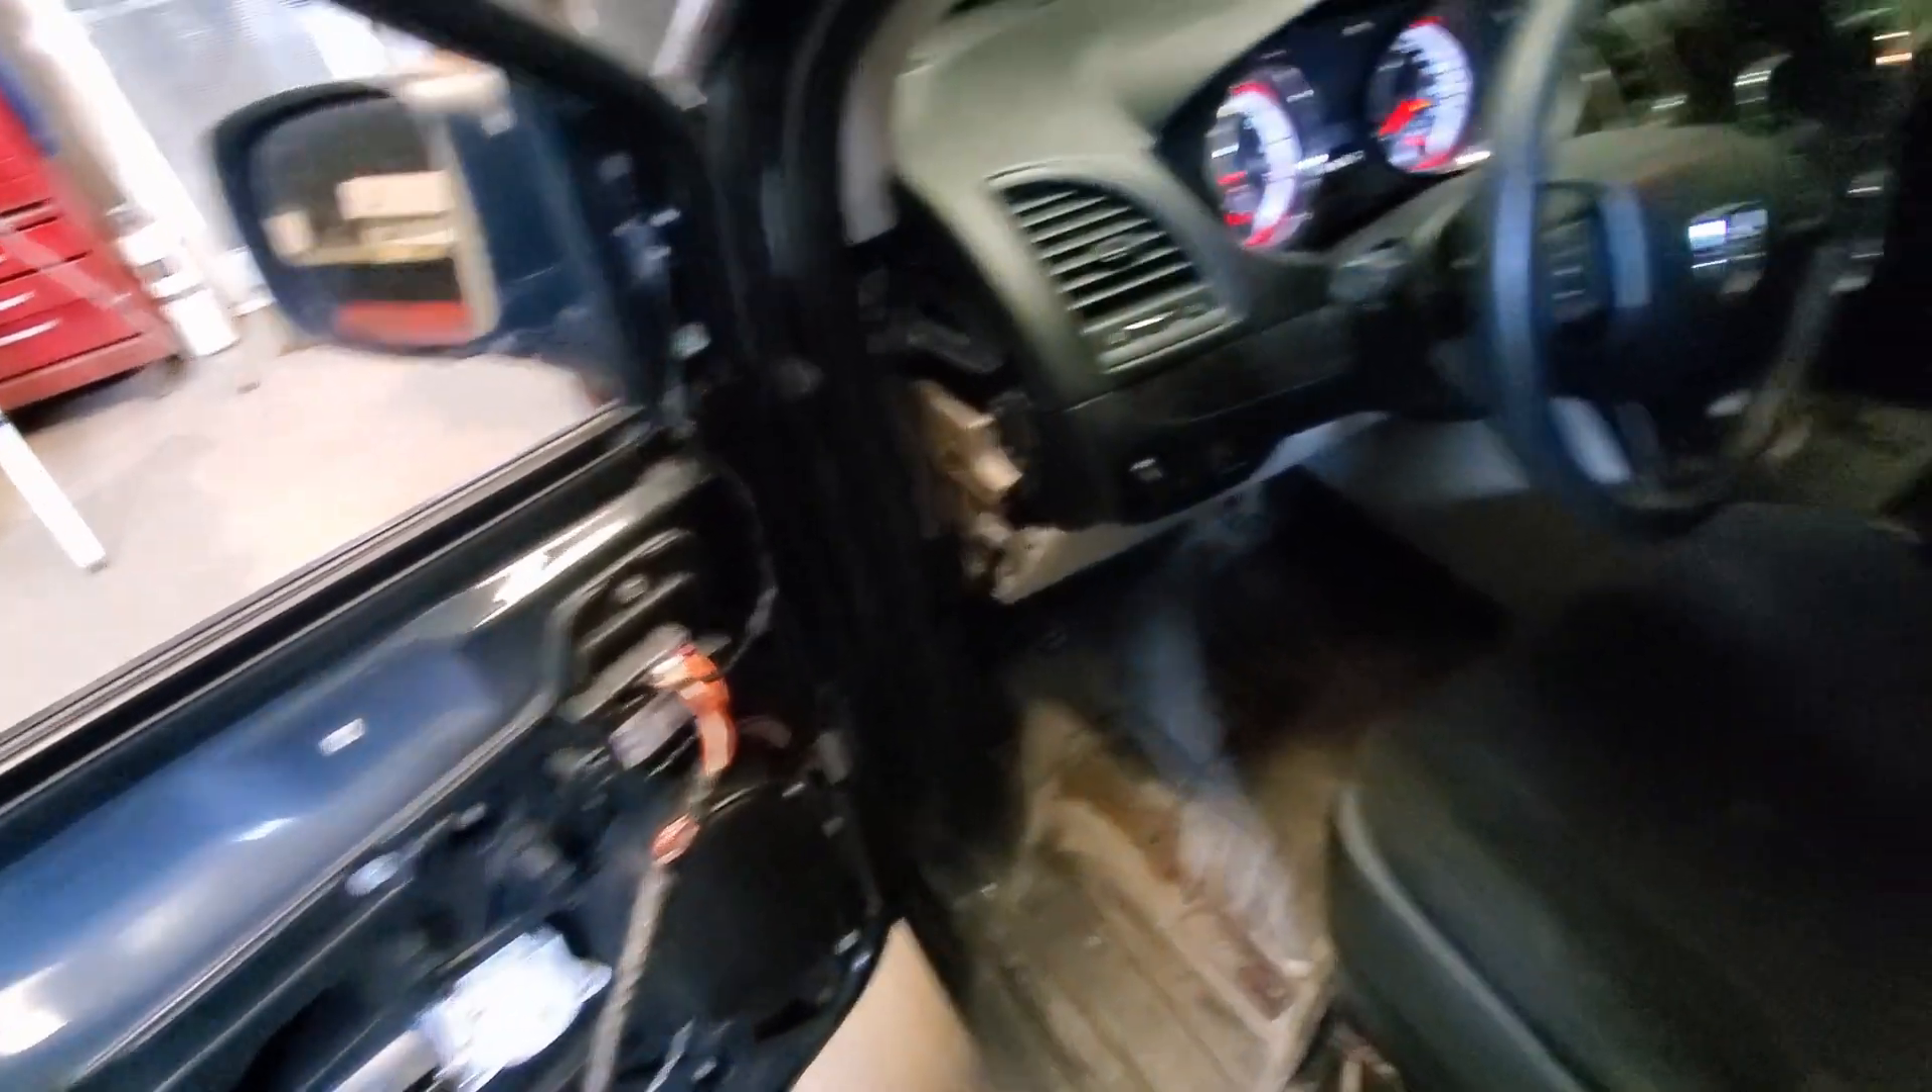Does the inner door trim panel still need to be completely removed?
No.